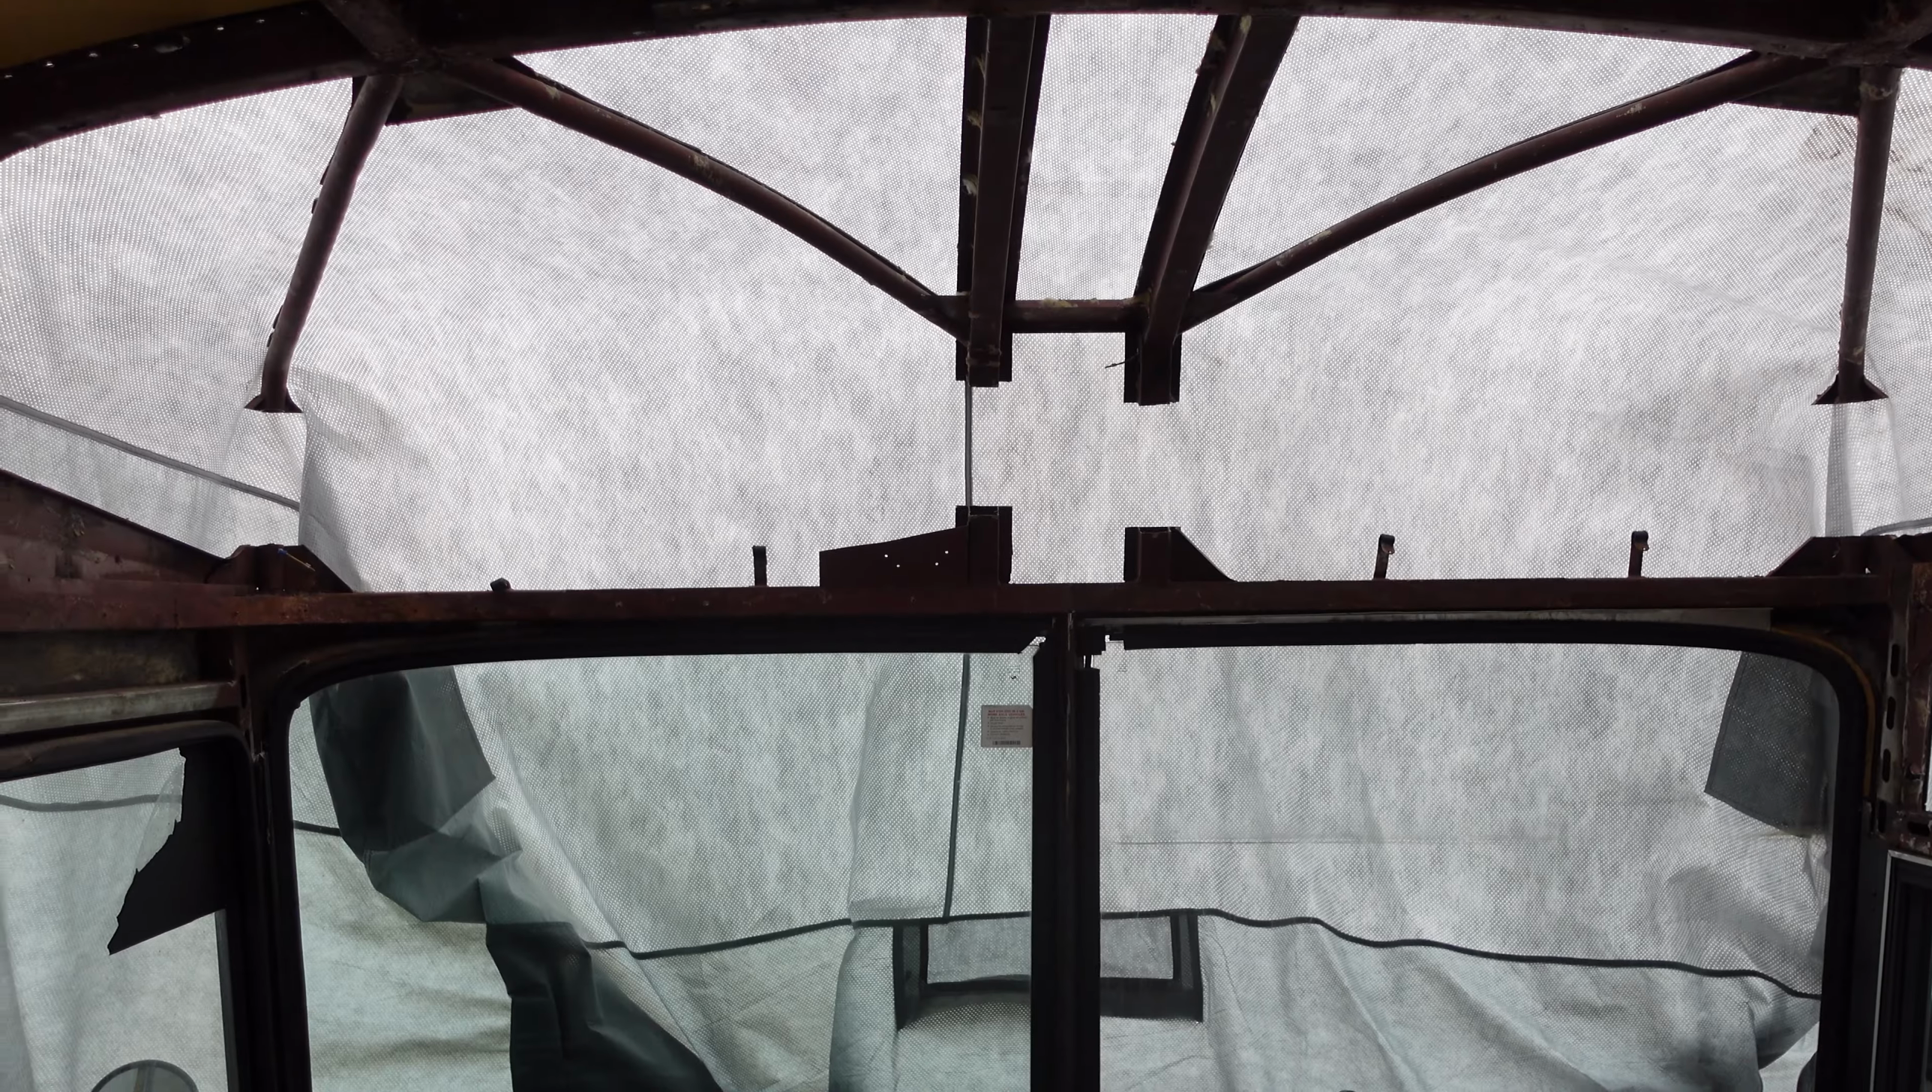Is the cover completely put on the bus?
Yes.